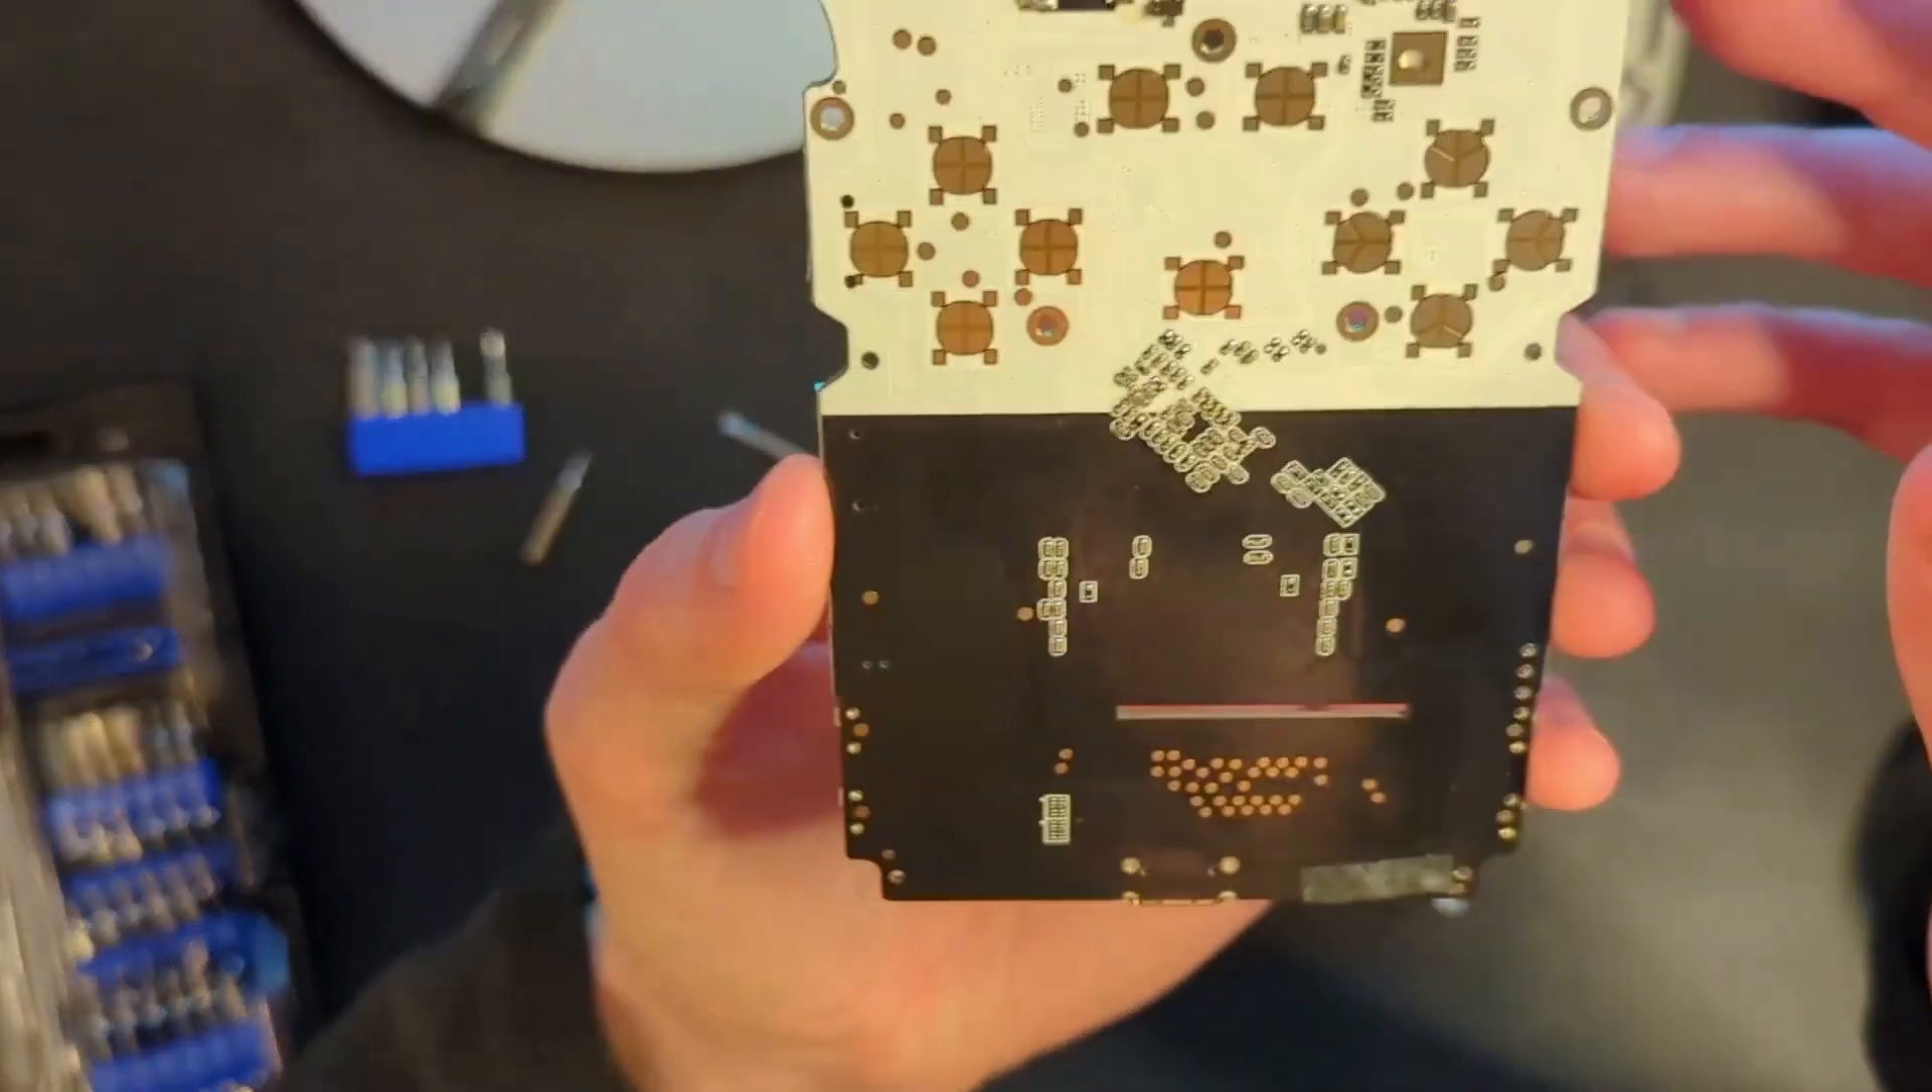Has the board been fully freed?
Yes.